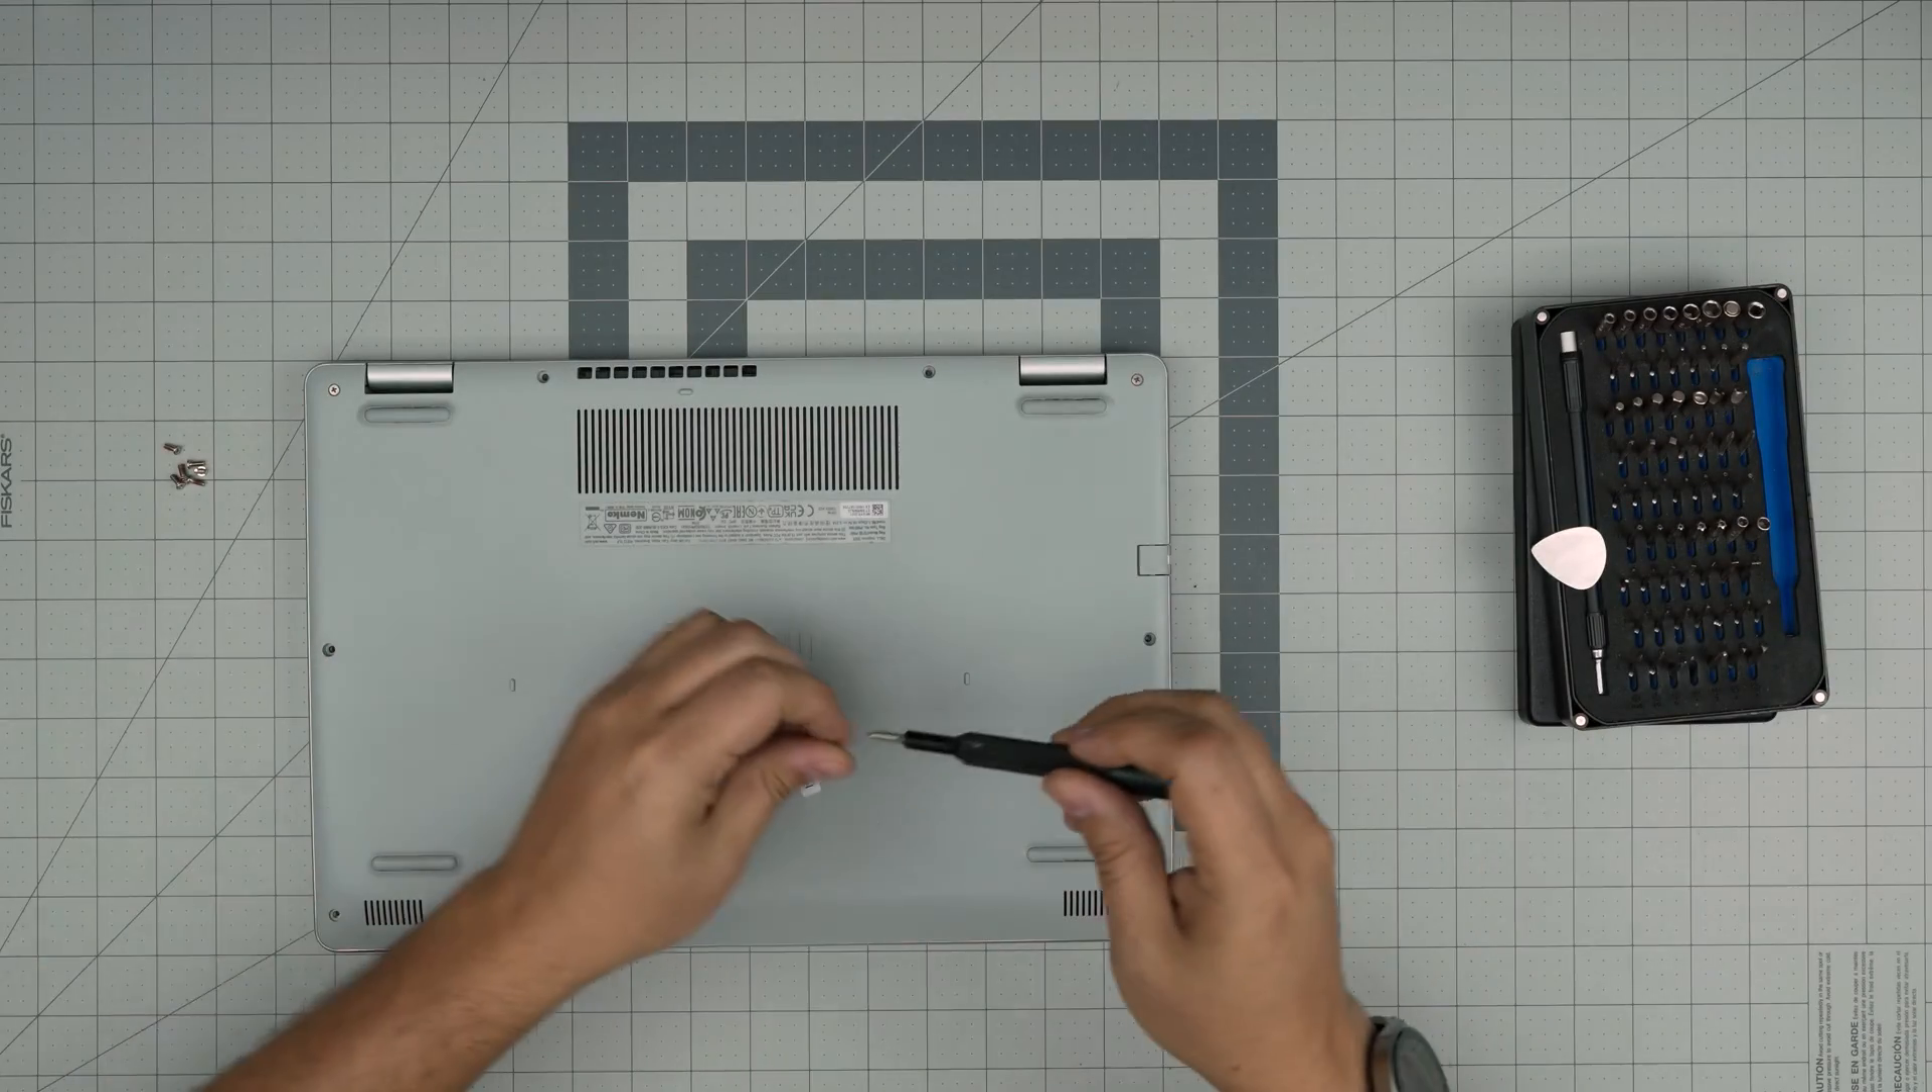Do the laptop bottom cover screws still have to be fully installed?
Yes.